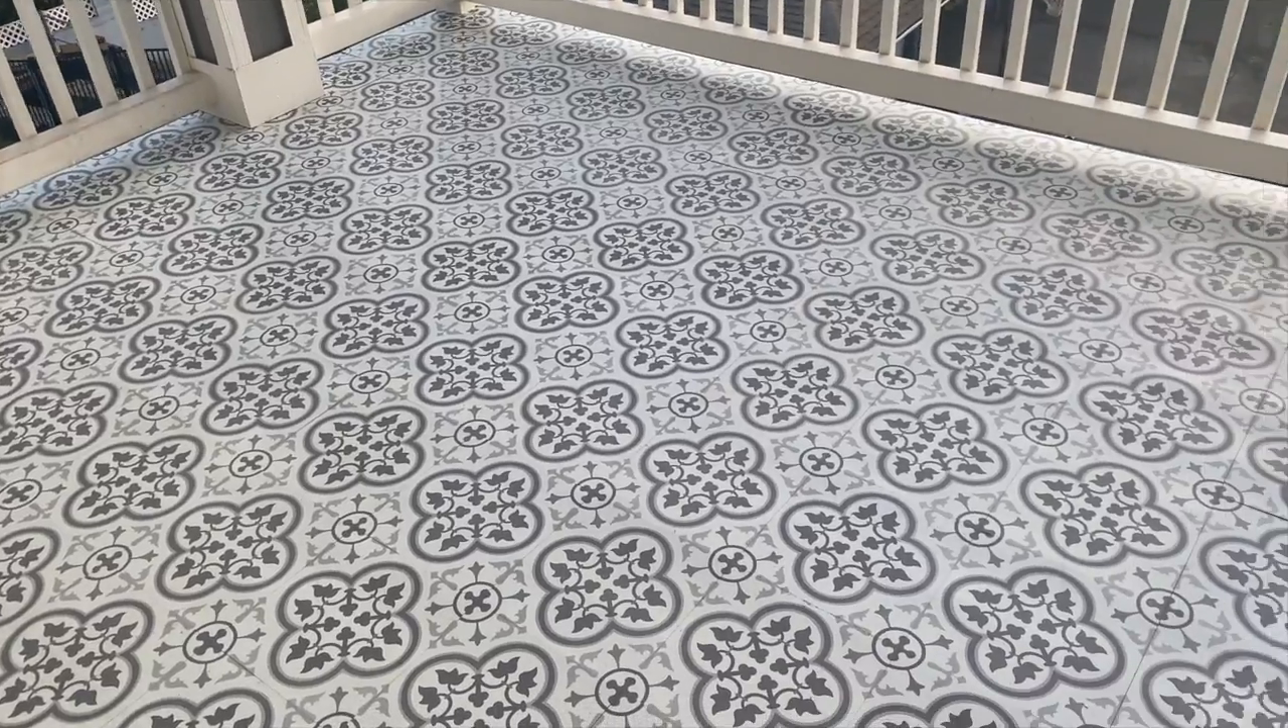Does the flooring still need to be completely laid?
No.